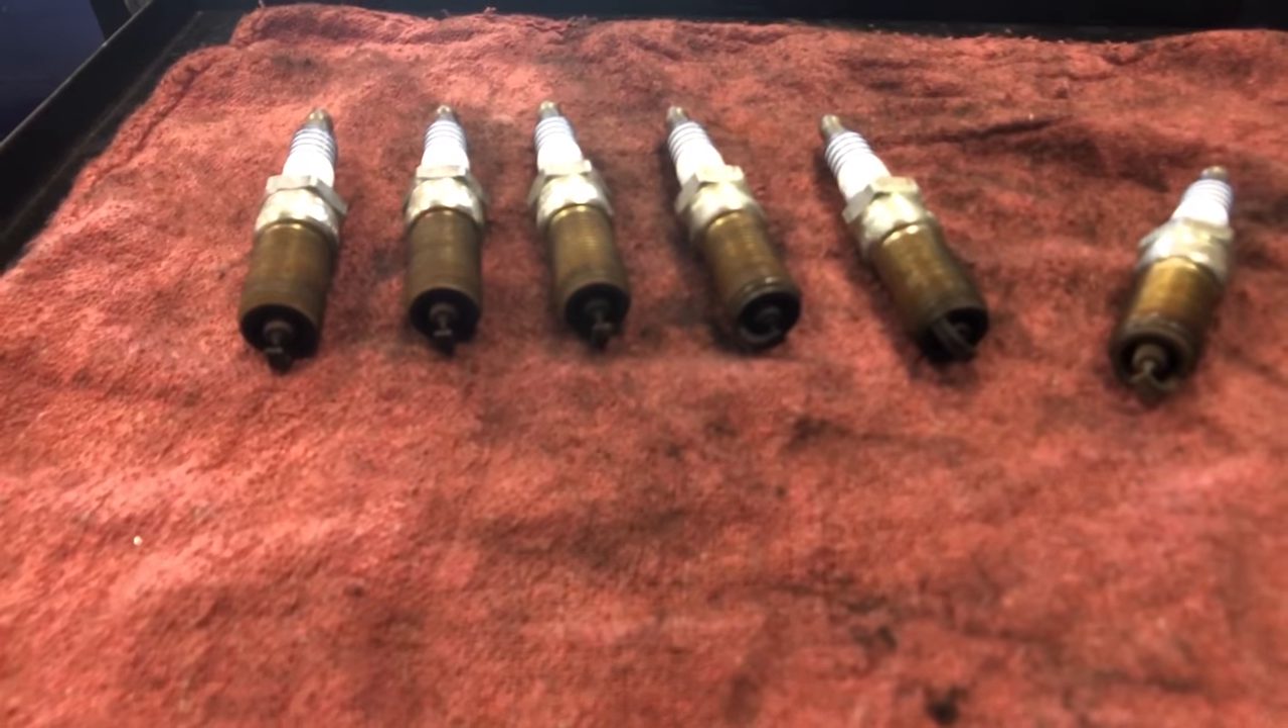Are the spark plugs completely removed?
Yes.